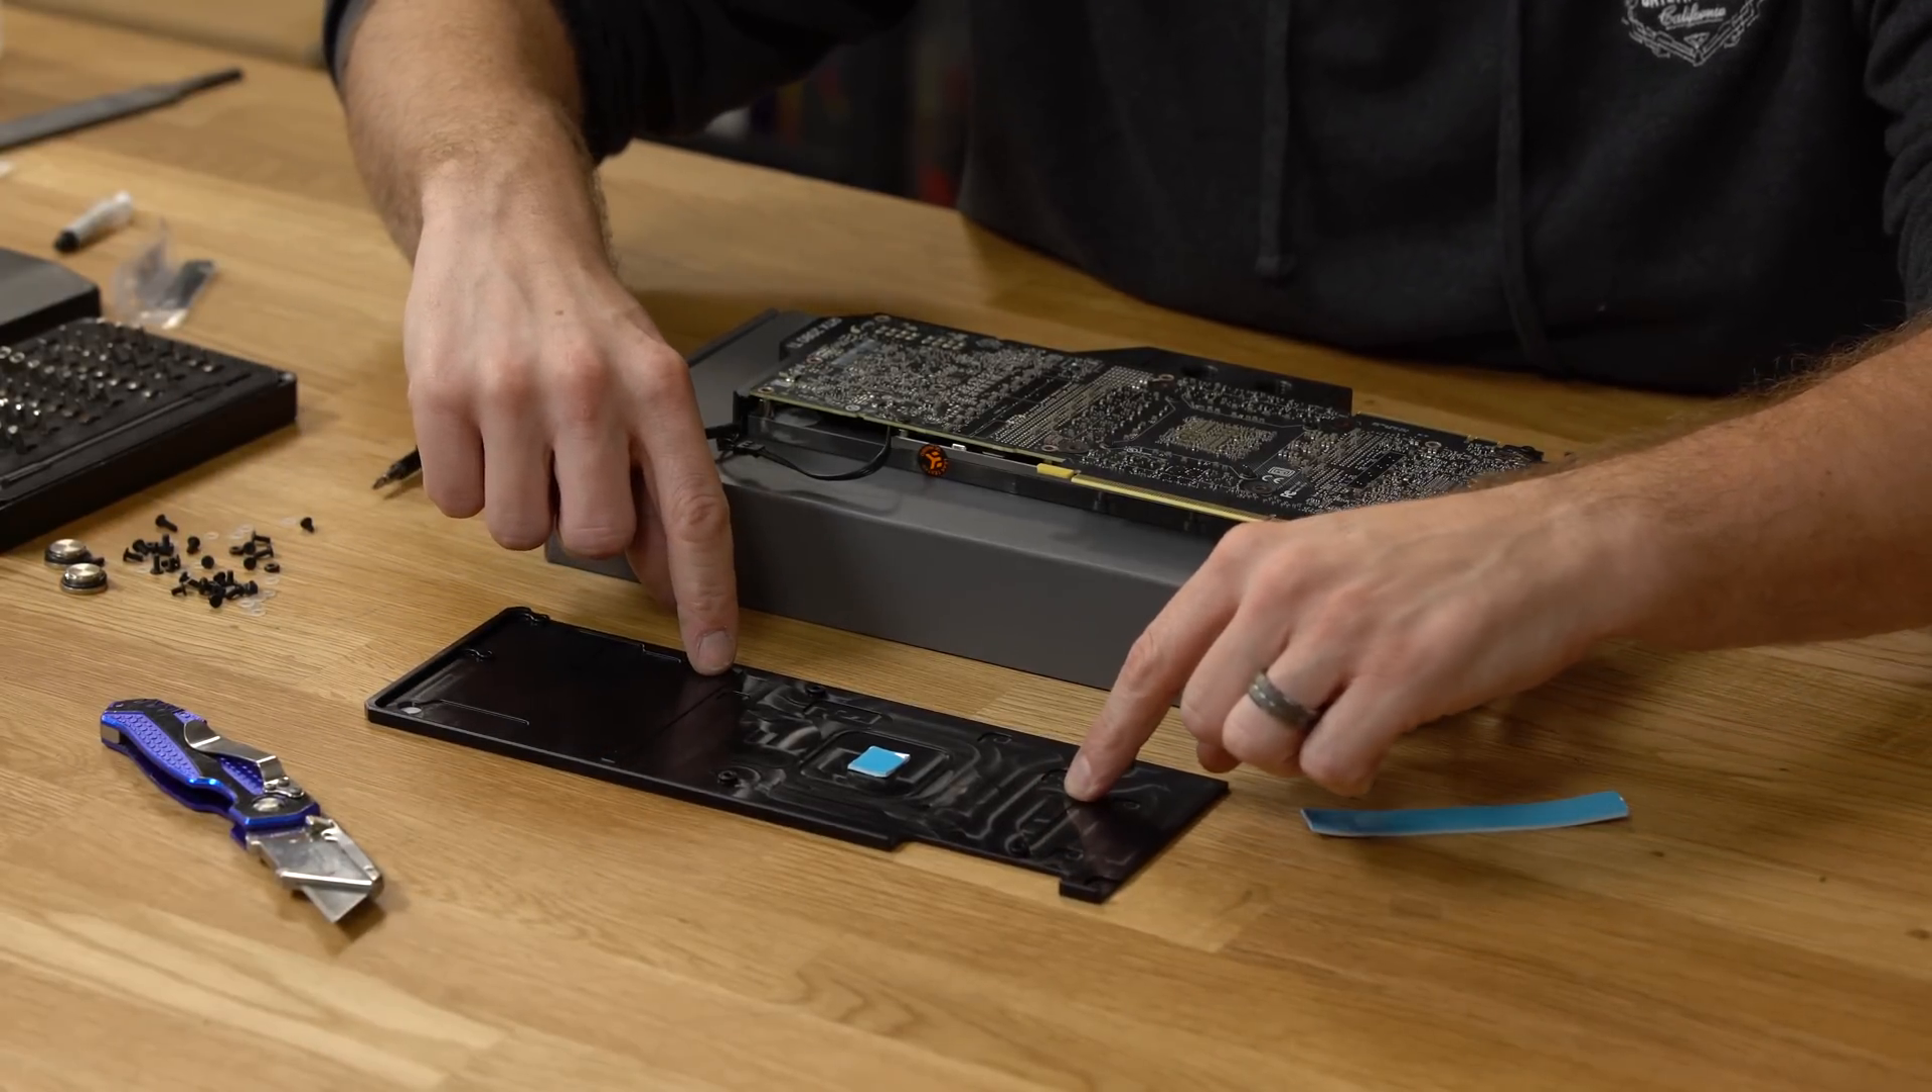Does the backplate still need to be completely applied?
Yes.